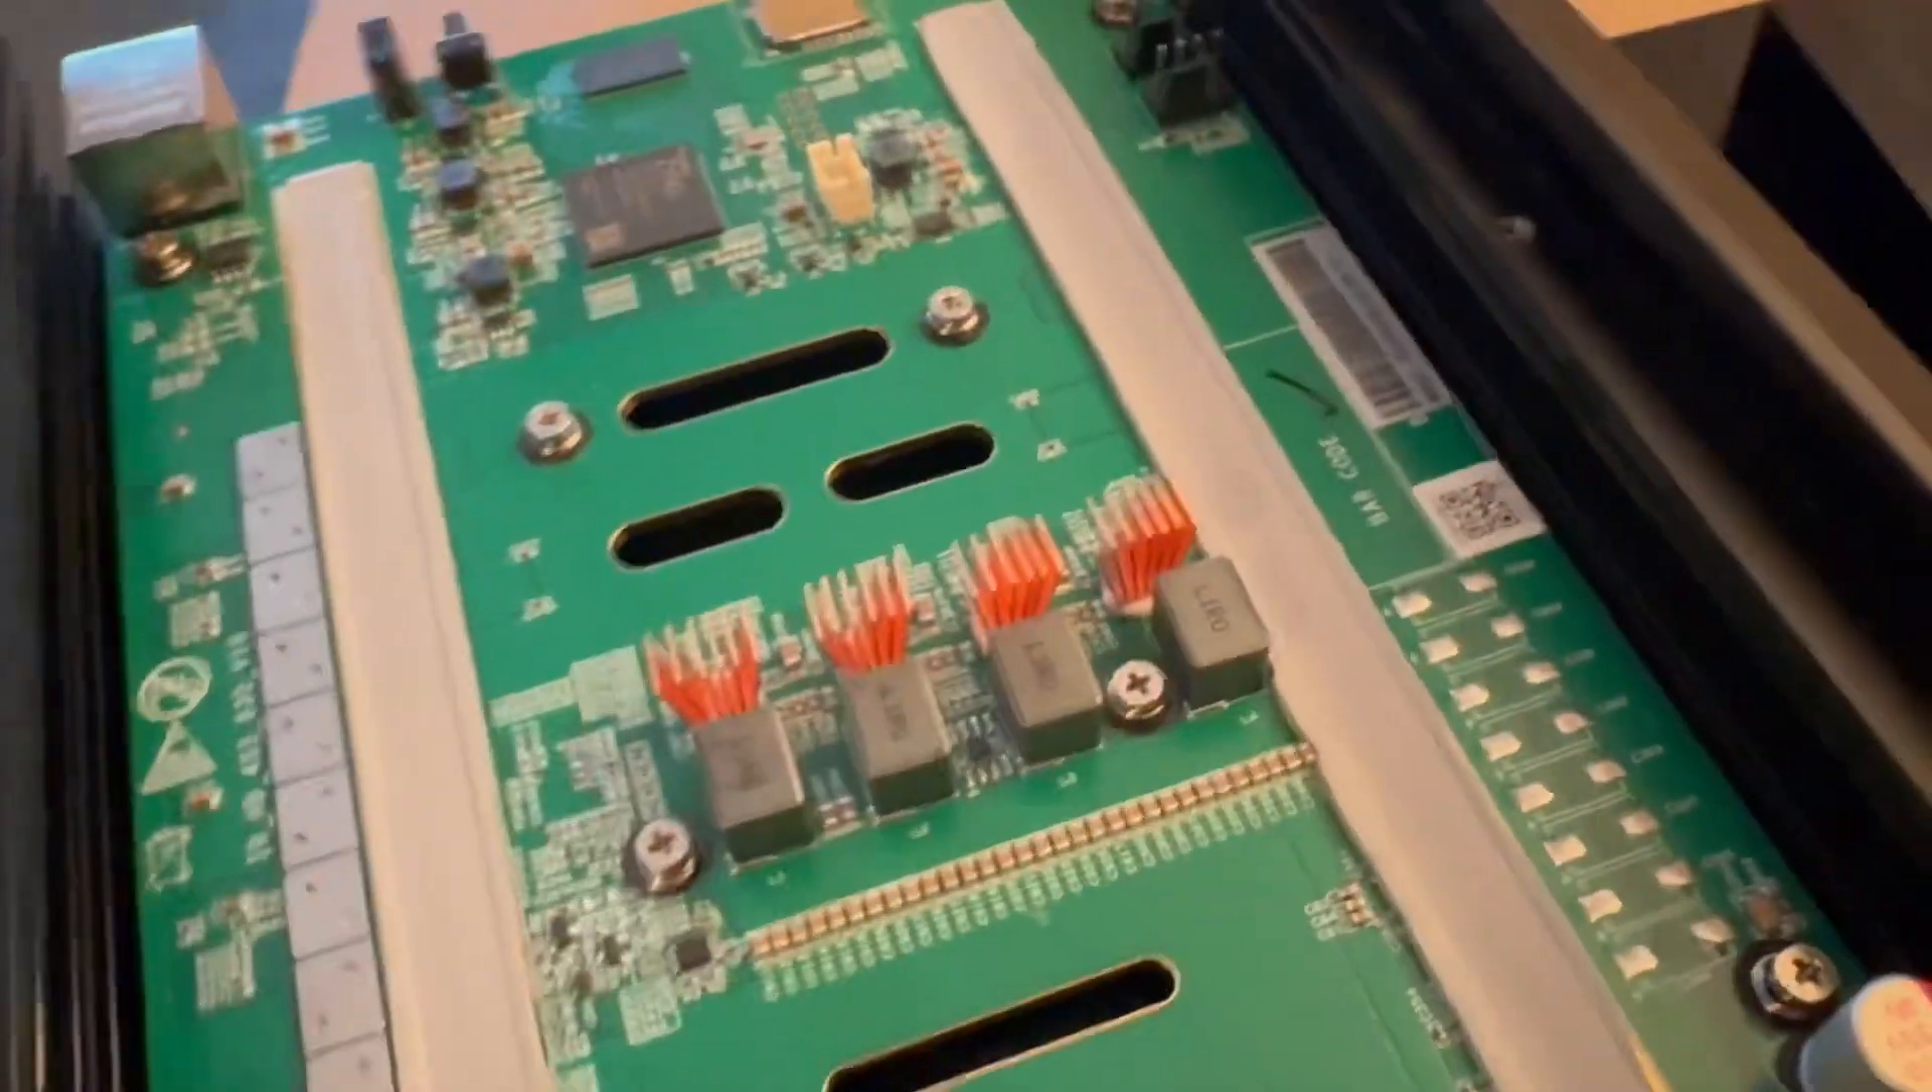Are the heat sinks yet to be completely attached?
No.